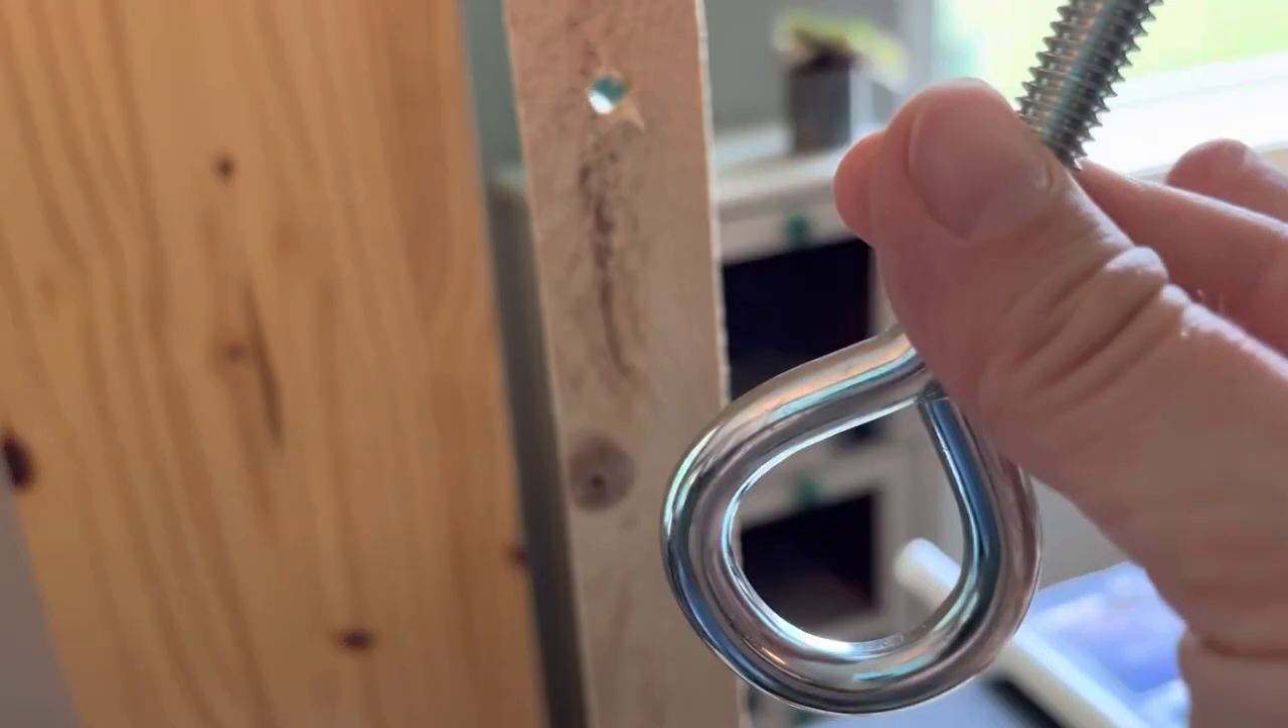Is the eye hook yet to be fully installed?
Yes.